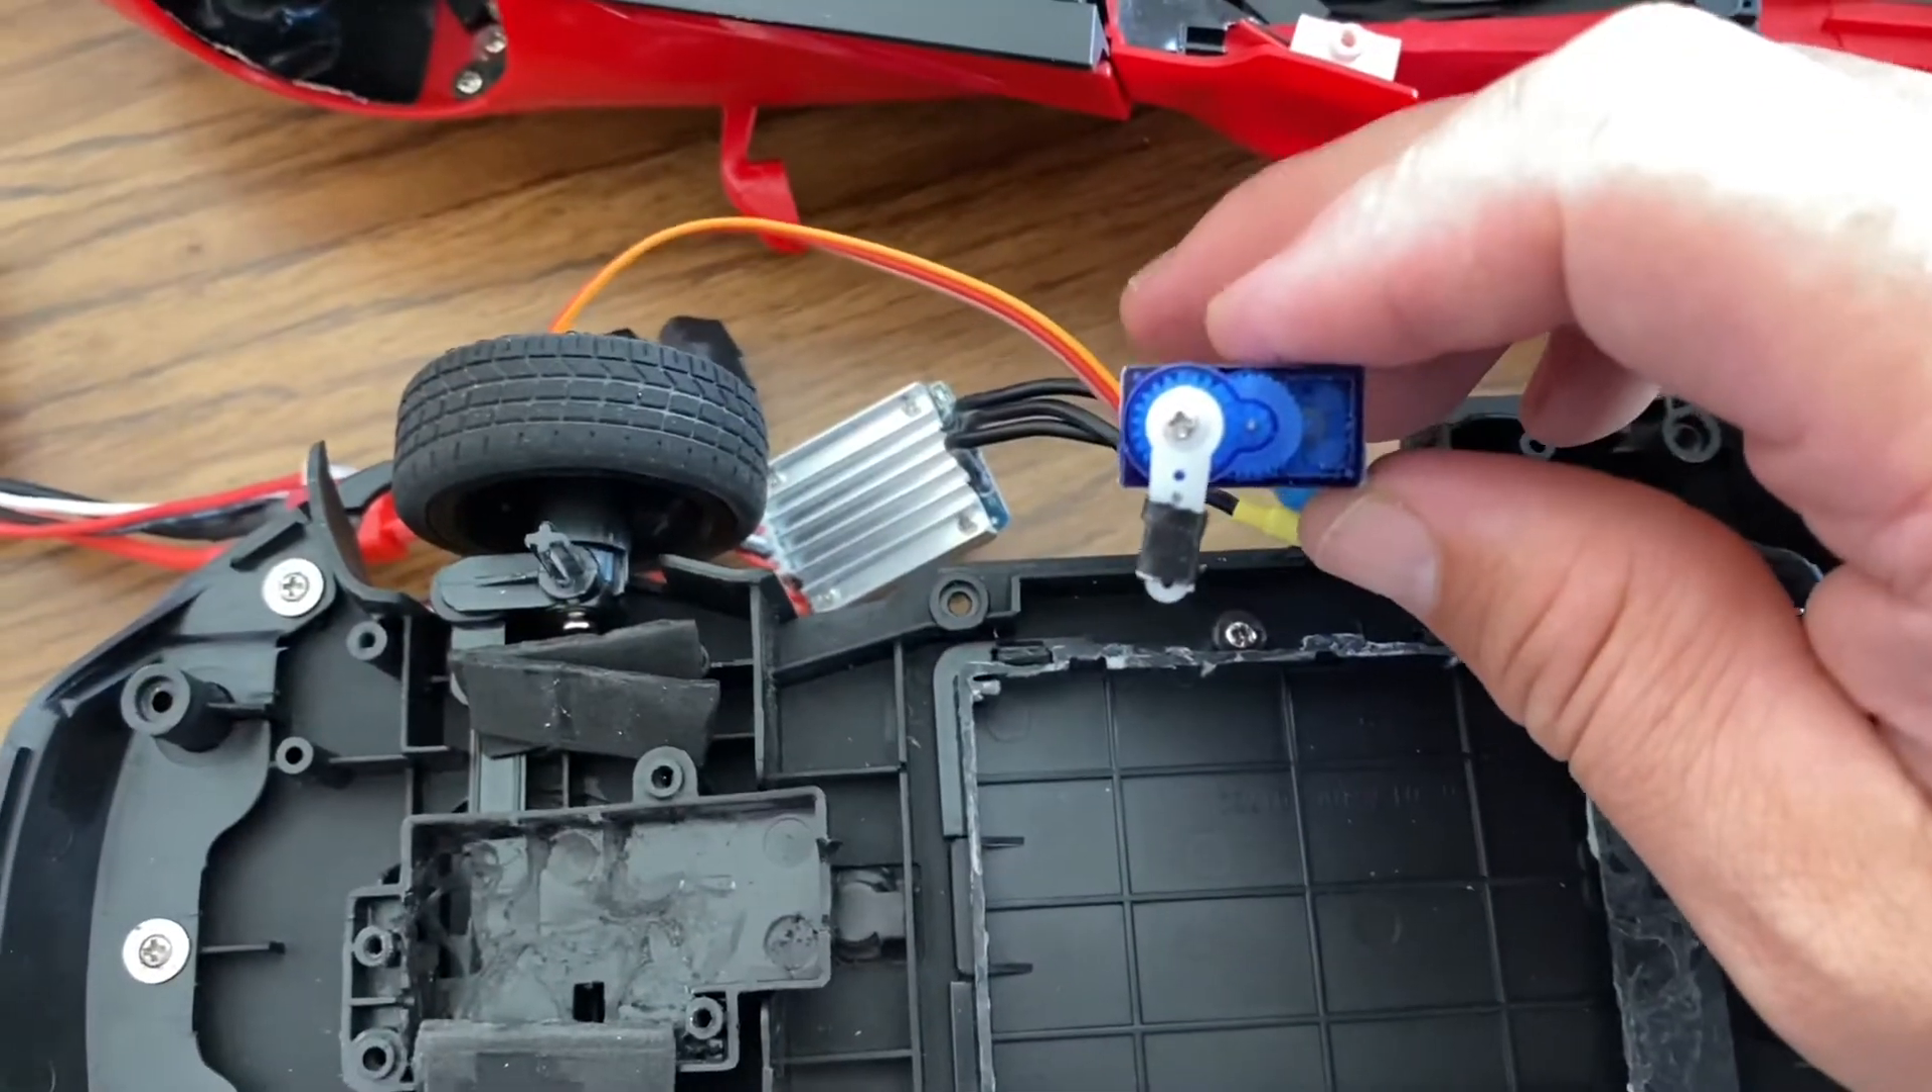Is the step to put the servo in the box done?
No.